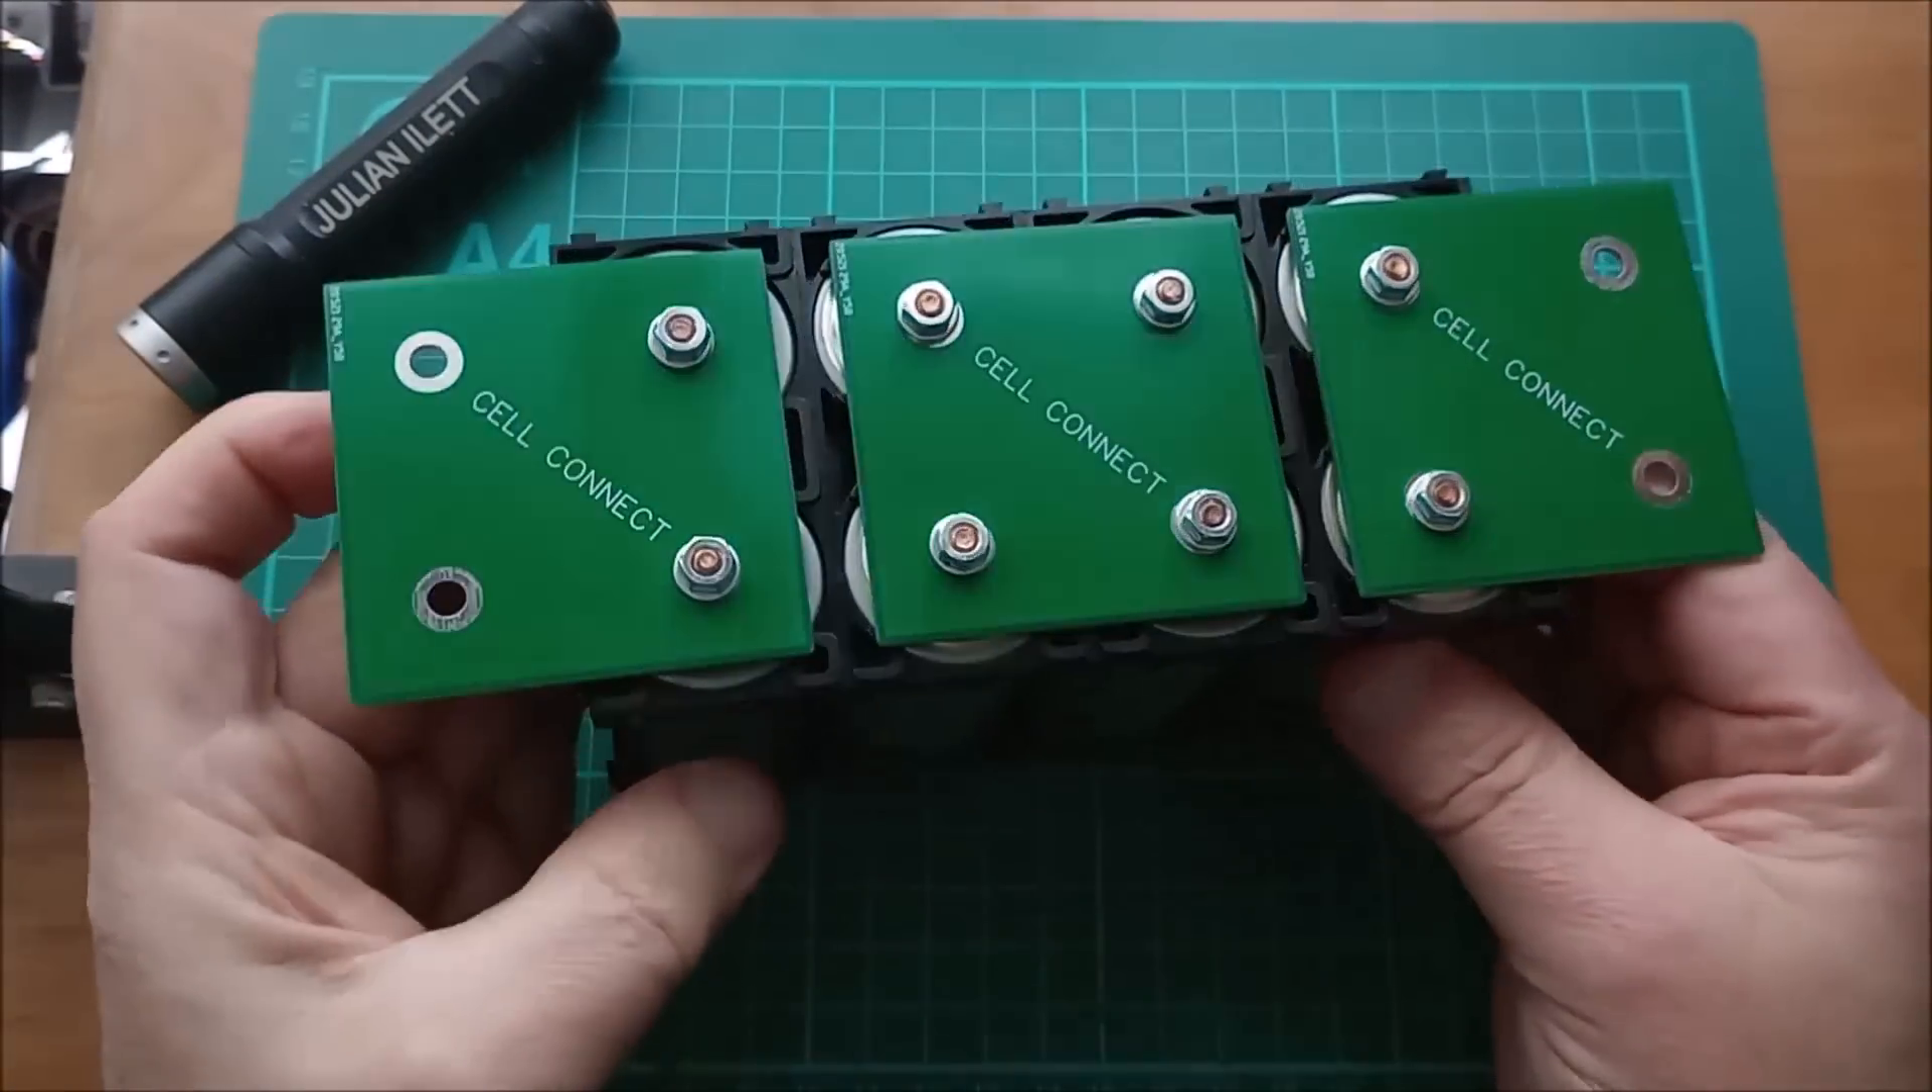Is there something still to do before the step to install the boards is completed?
No.